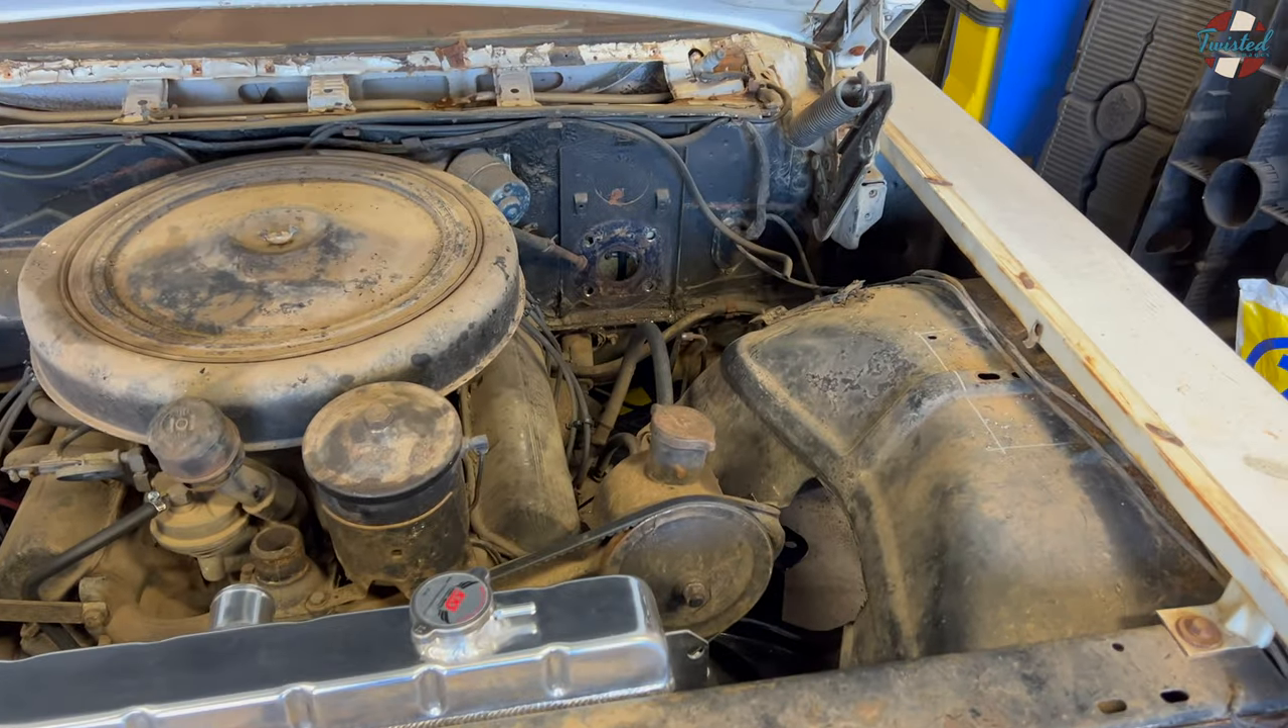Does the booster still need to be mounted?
Yes.